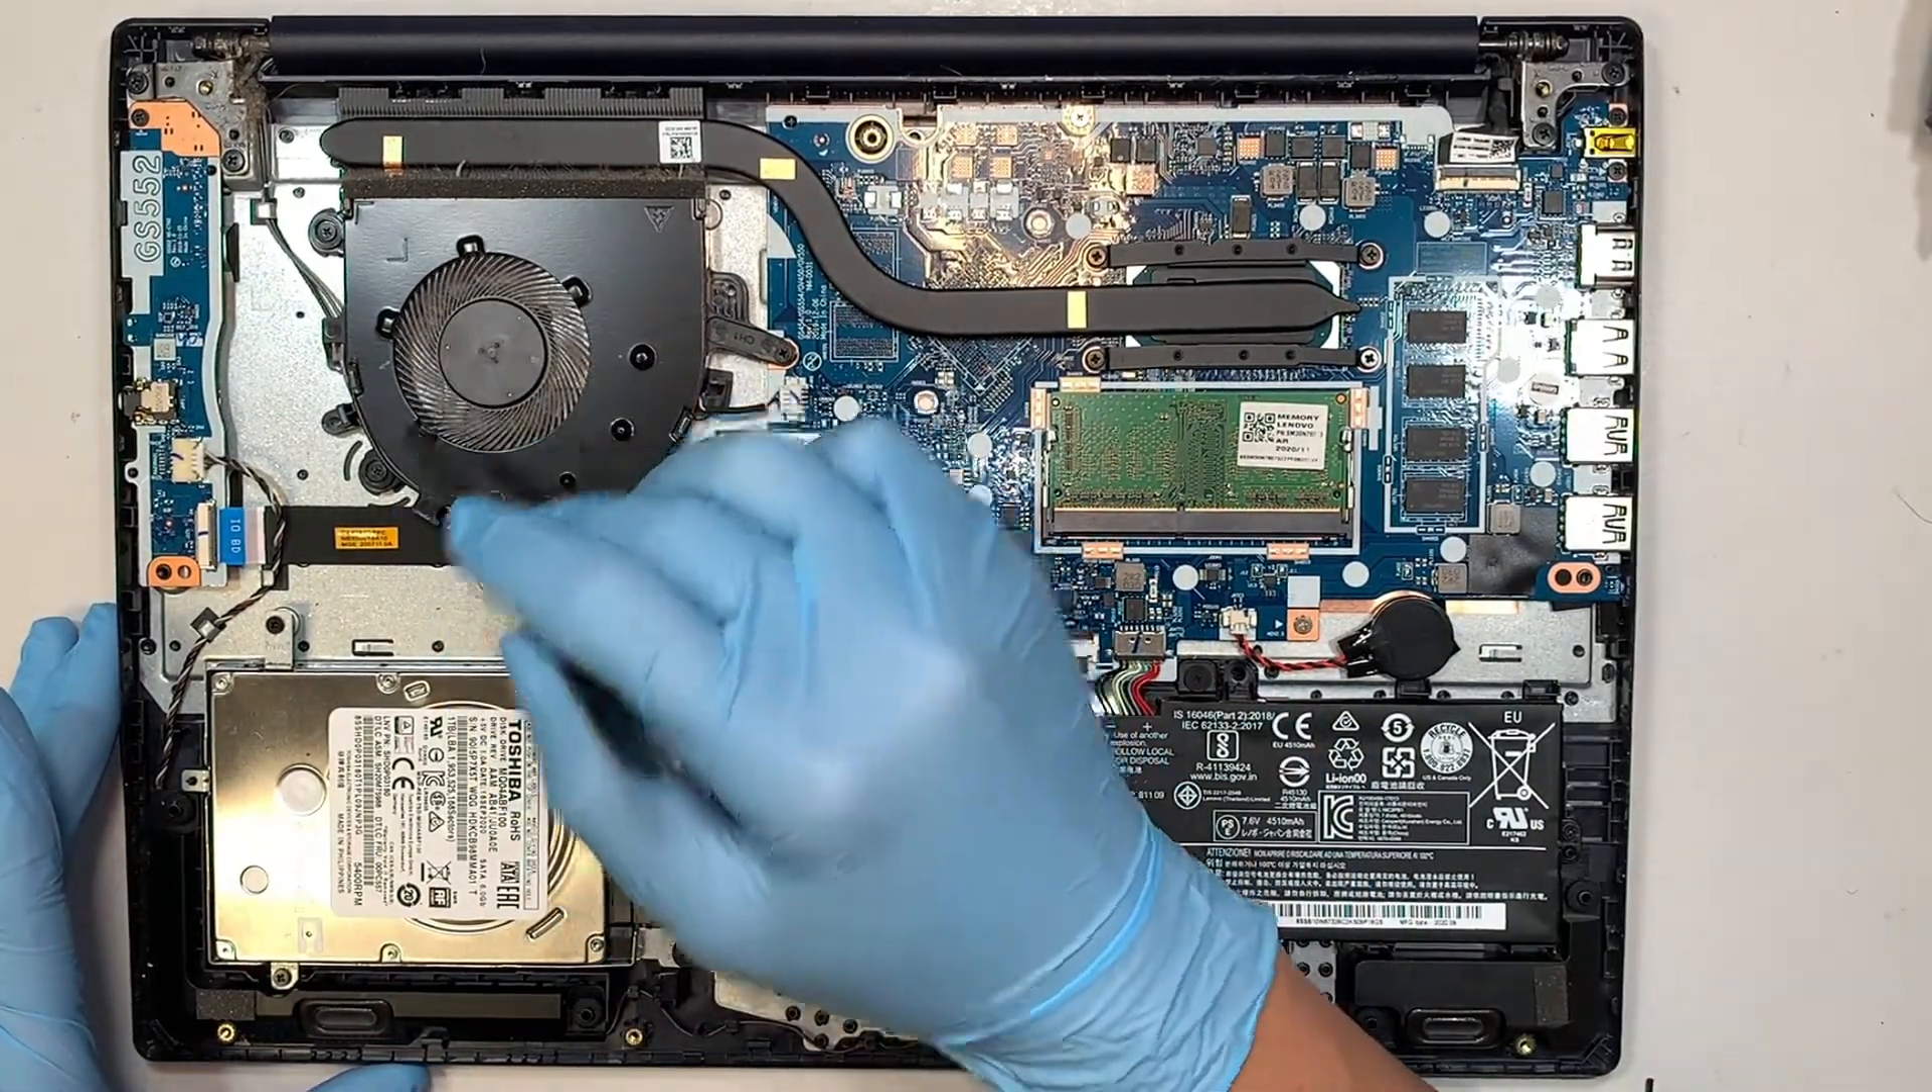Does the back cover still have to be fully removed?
No.